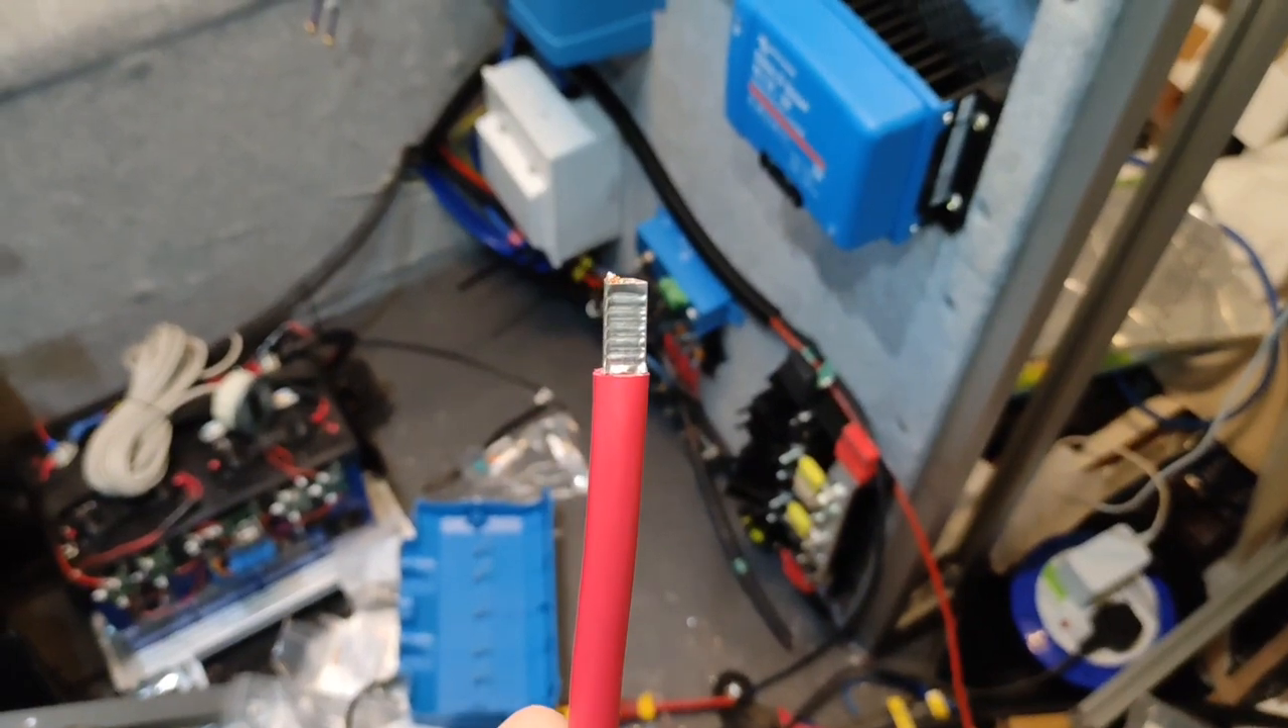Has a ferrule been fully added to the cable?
Yes.